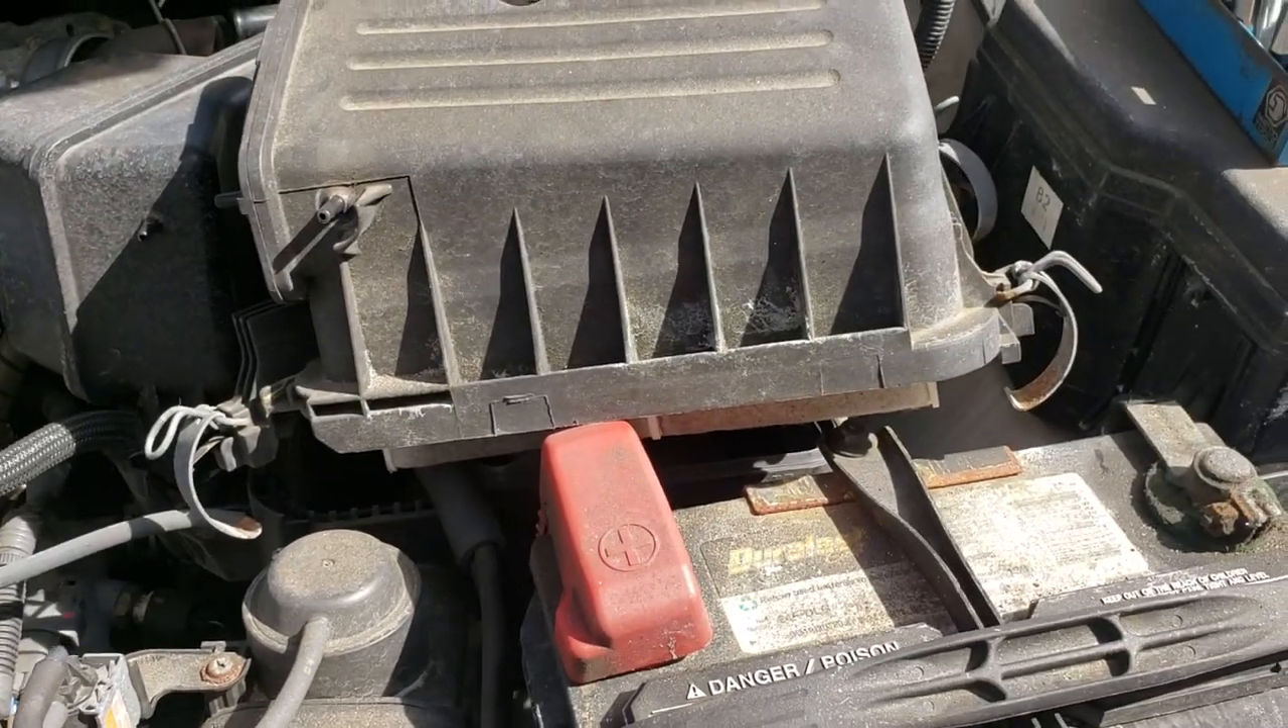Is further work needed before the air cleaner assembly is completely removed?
Yes.